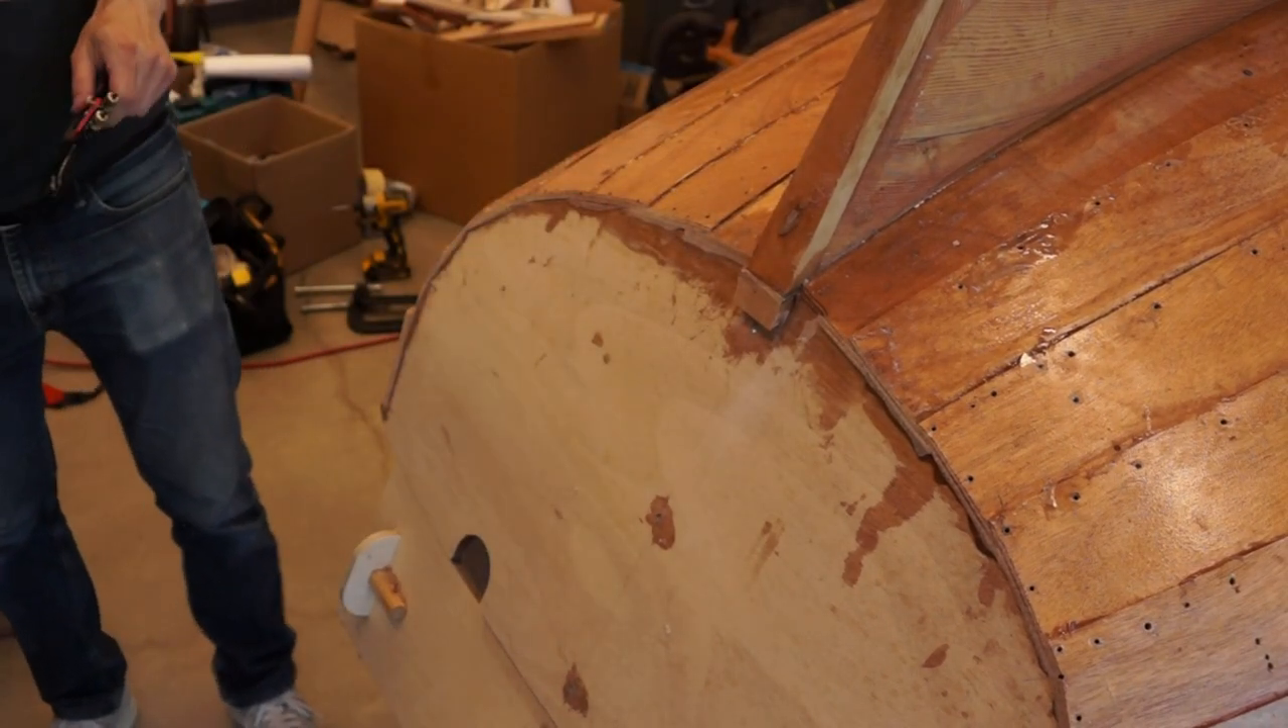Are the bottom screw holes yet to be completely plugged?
Yes.